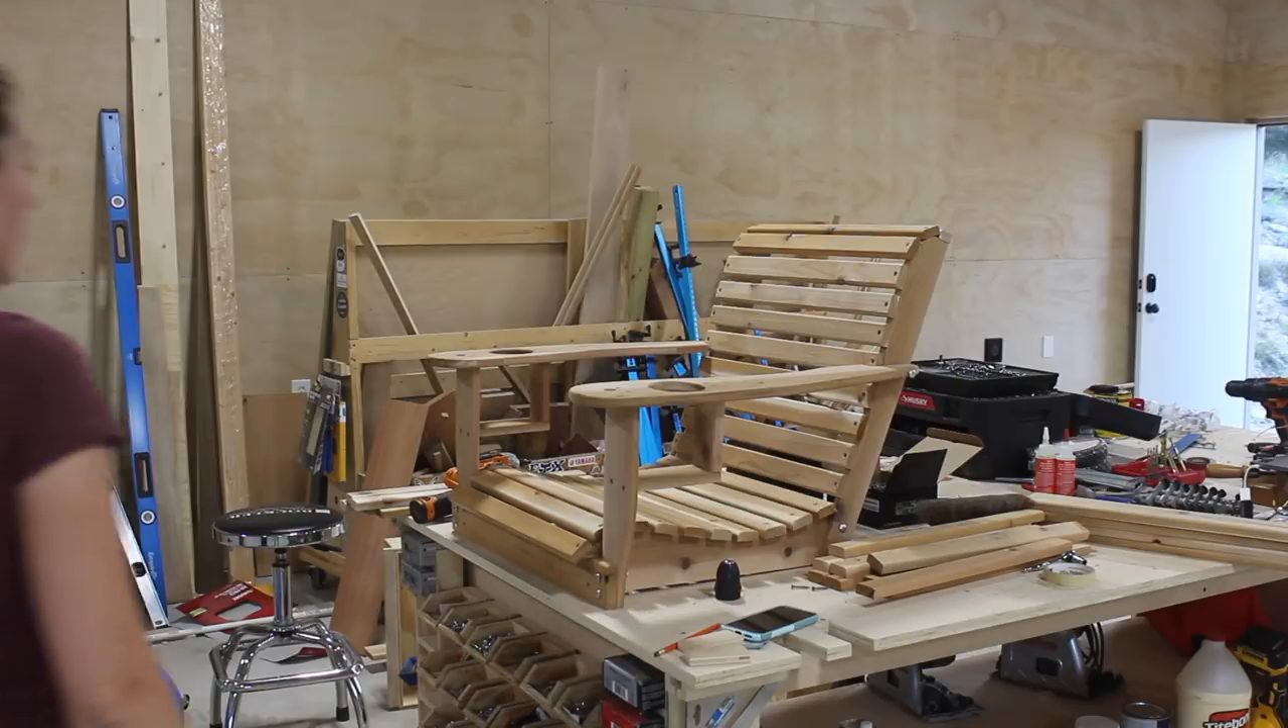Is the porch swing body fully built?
Yes.